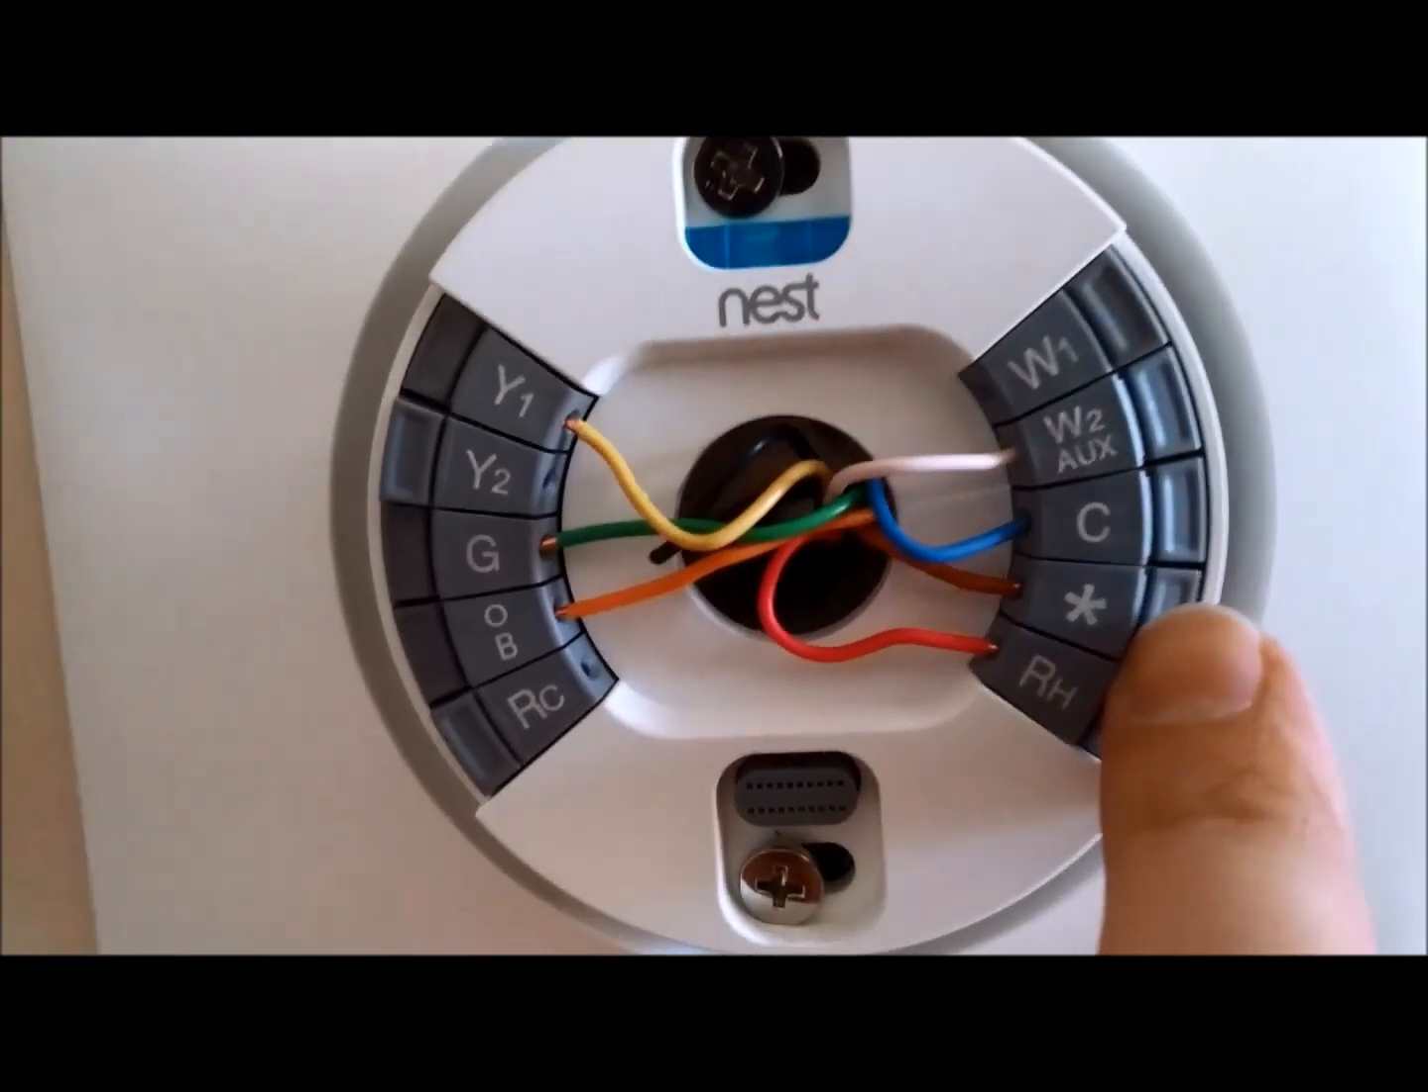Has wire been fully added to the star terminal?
Yes.